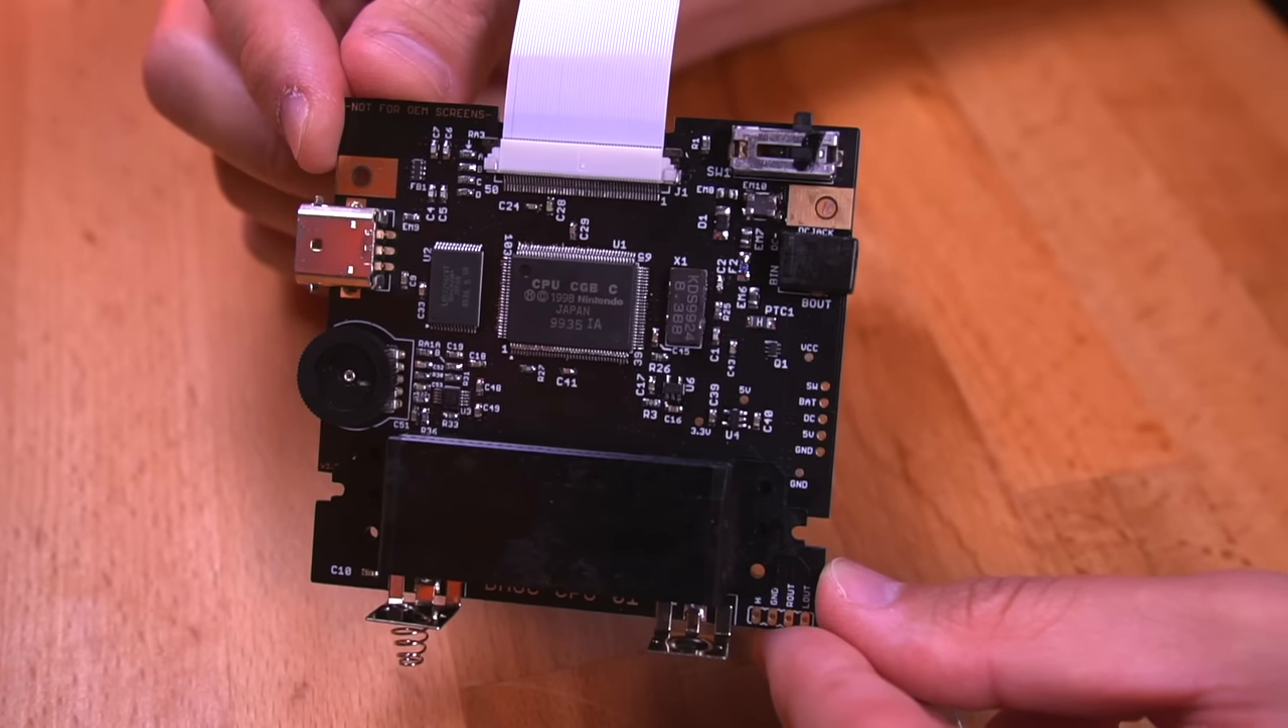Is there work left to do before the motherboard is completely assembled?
No.